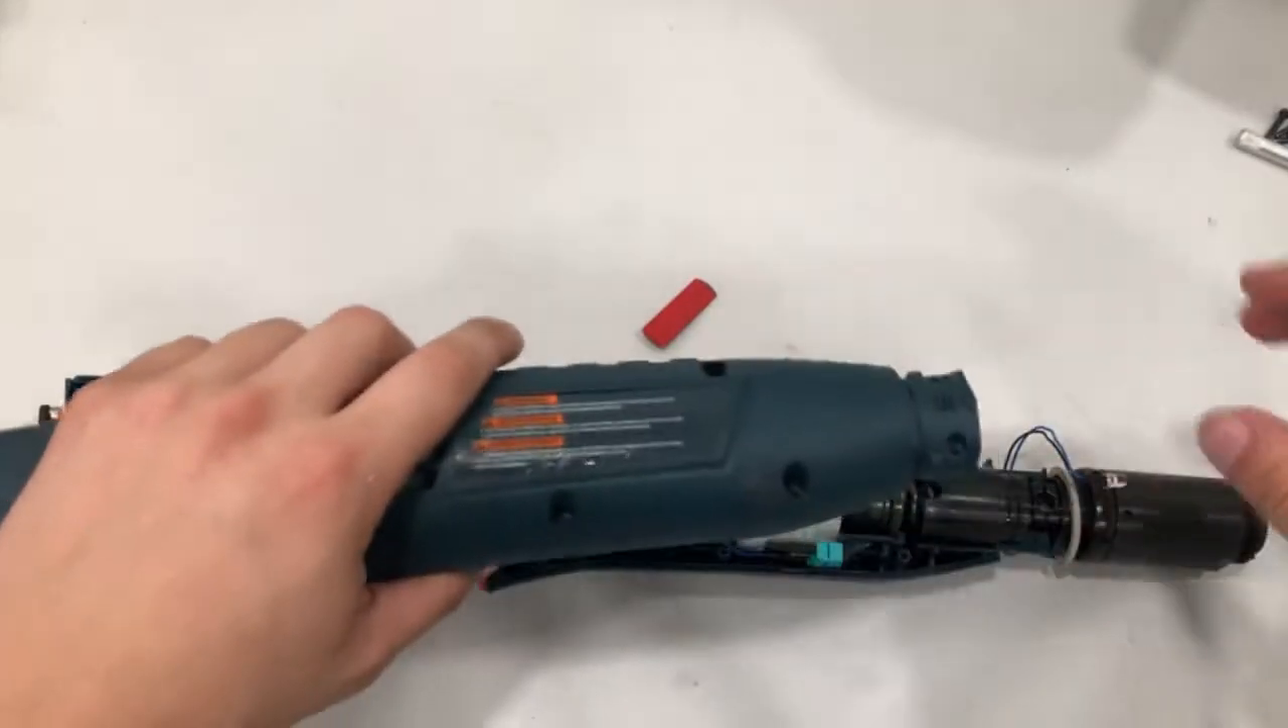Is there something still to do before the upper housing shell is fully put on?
Yes.